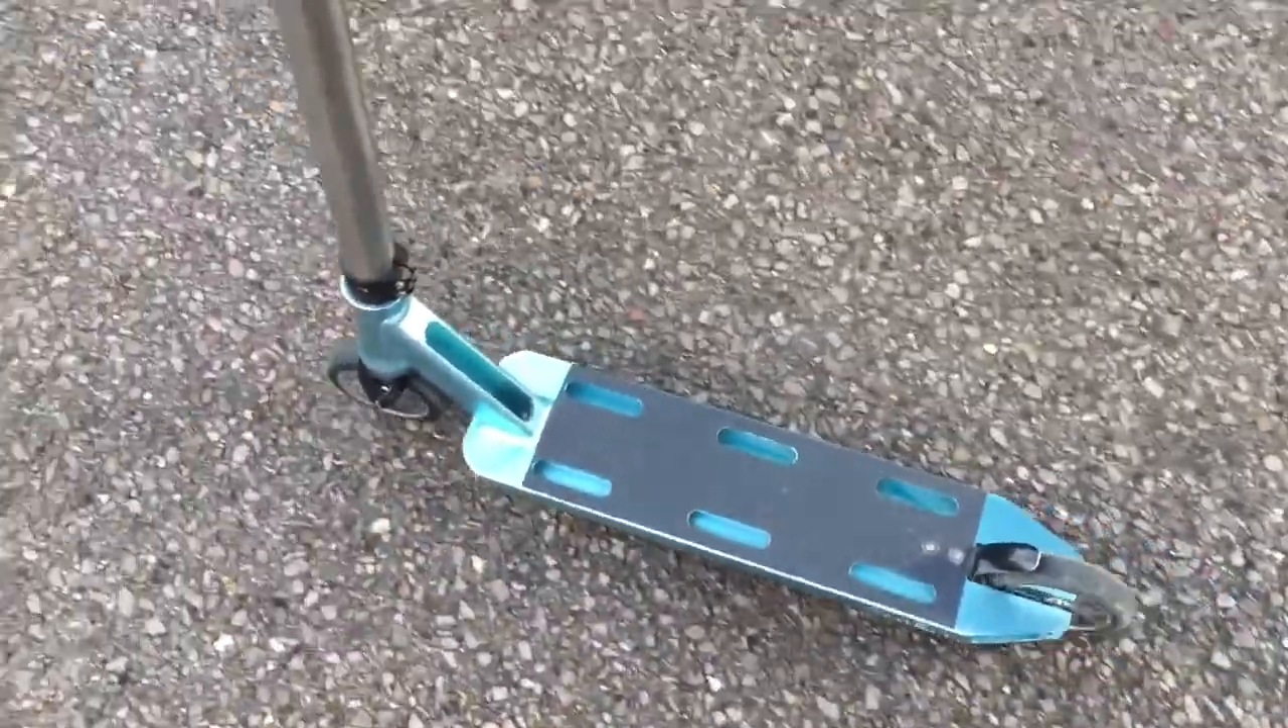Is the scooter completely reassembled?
Yes.